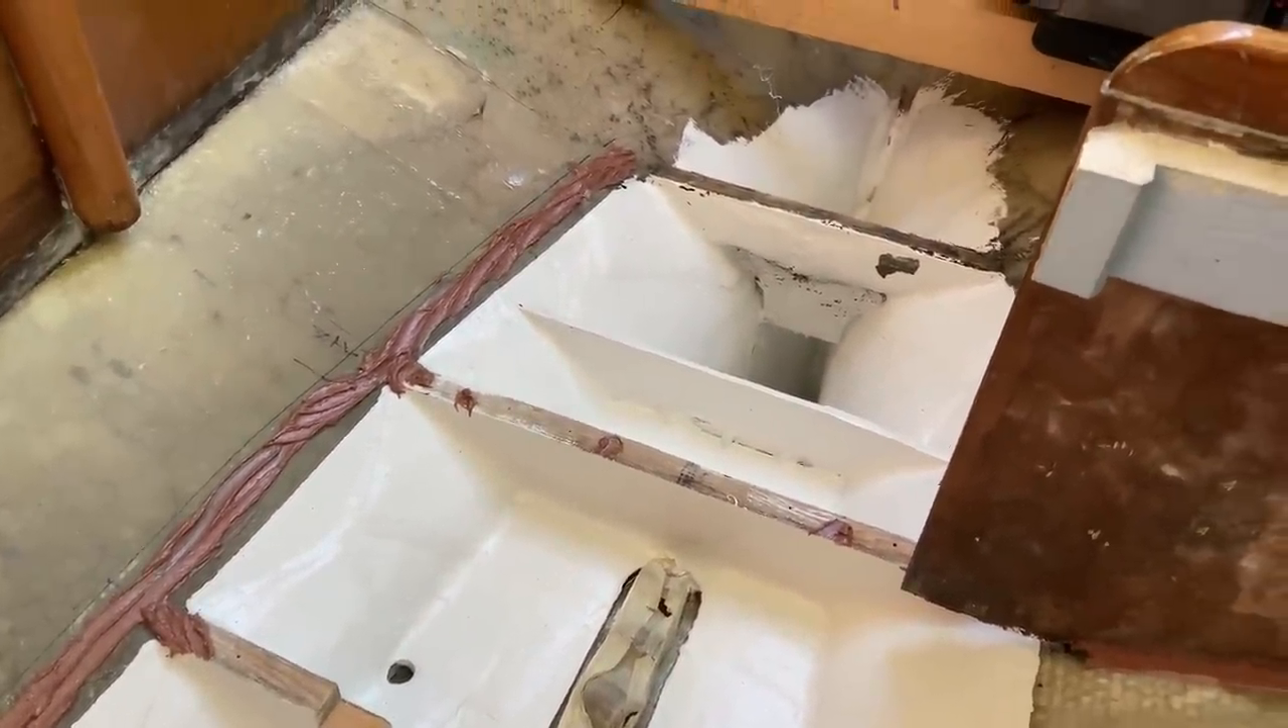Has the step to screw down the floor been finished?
No.